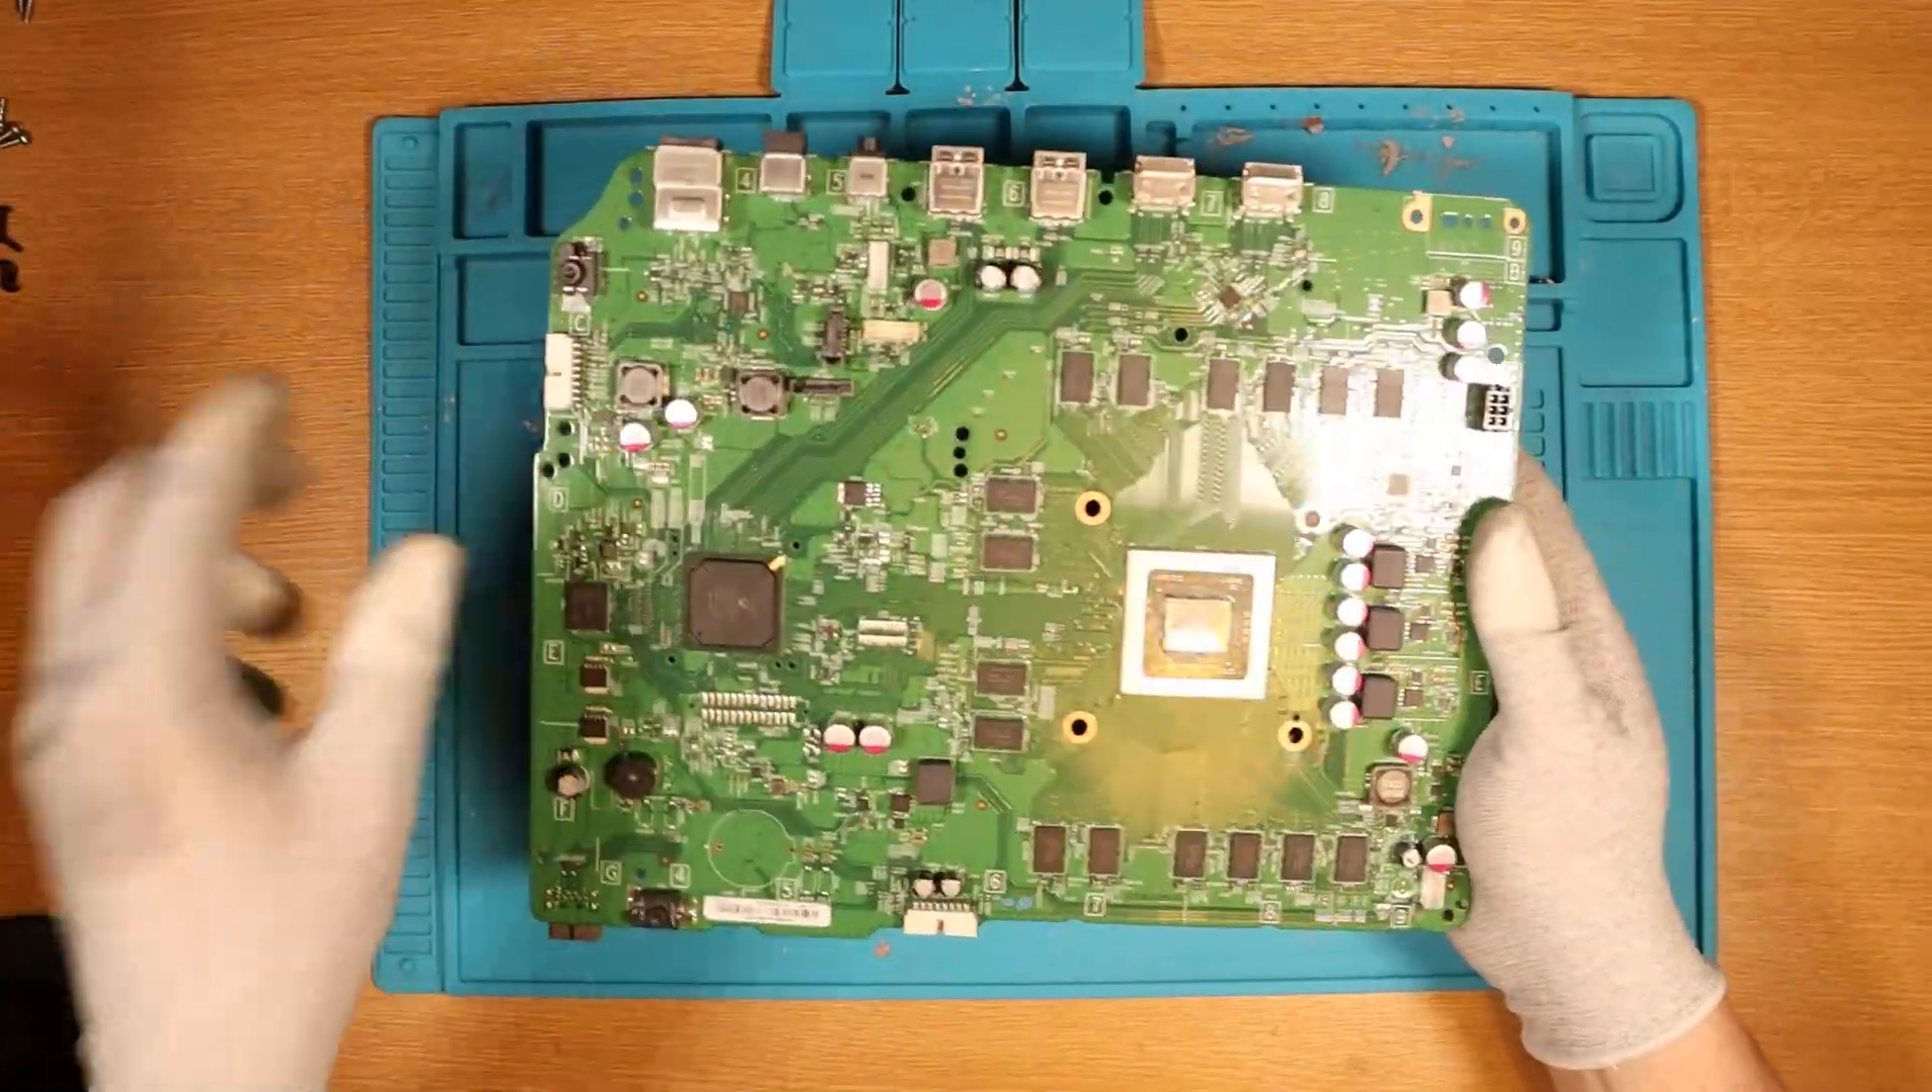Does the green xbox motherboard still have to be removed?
No.